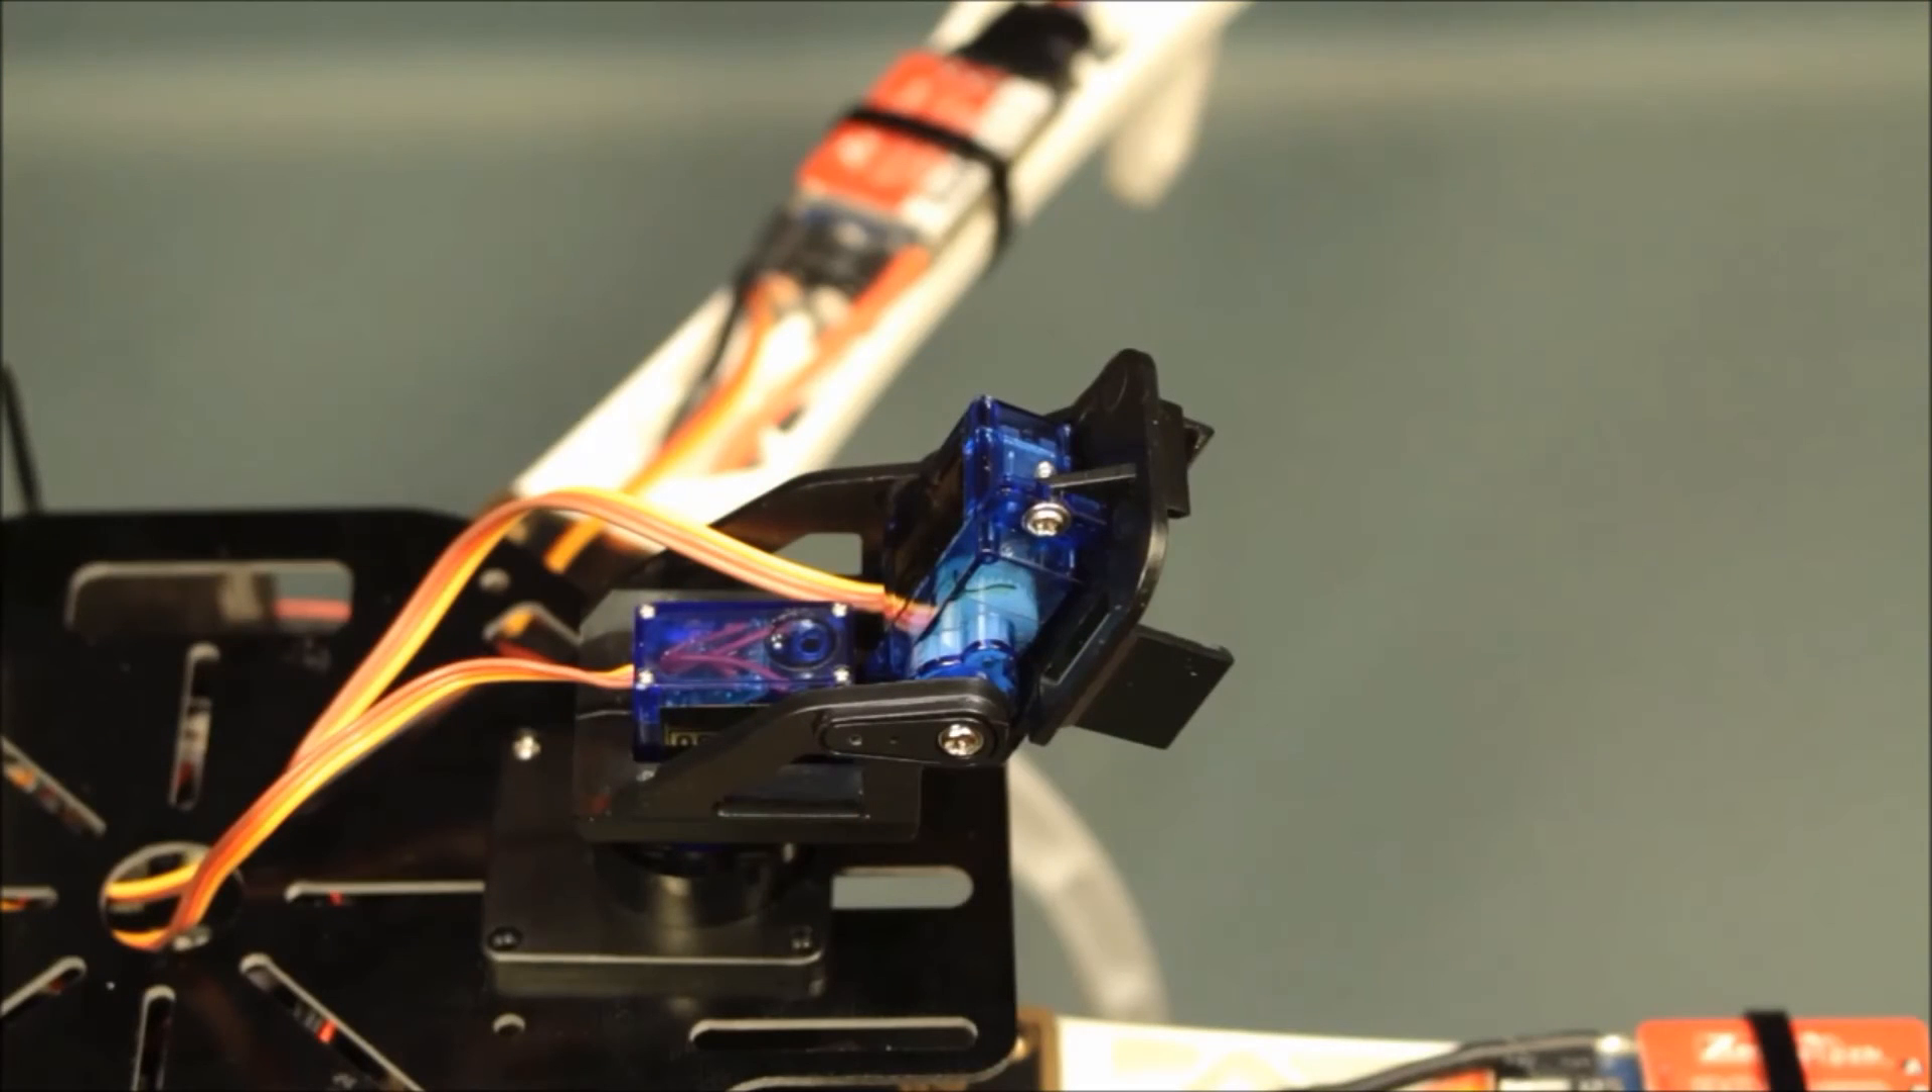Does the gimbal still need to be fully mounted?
No.